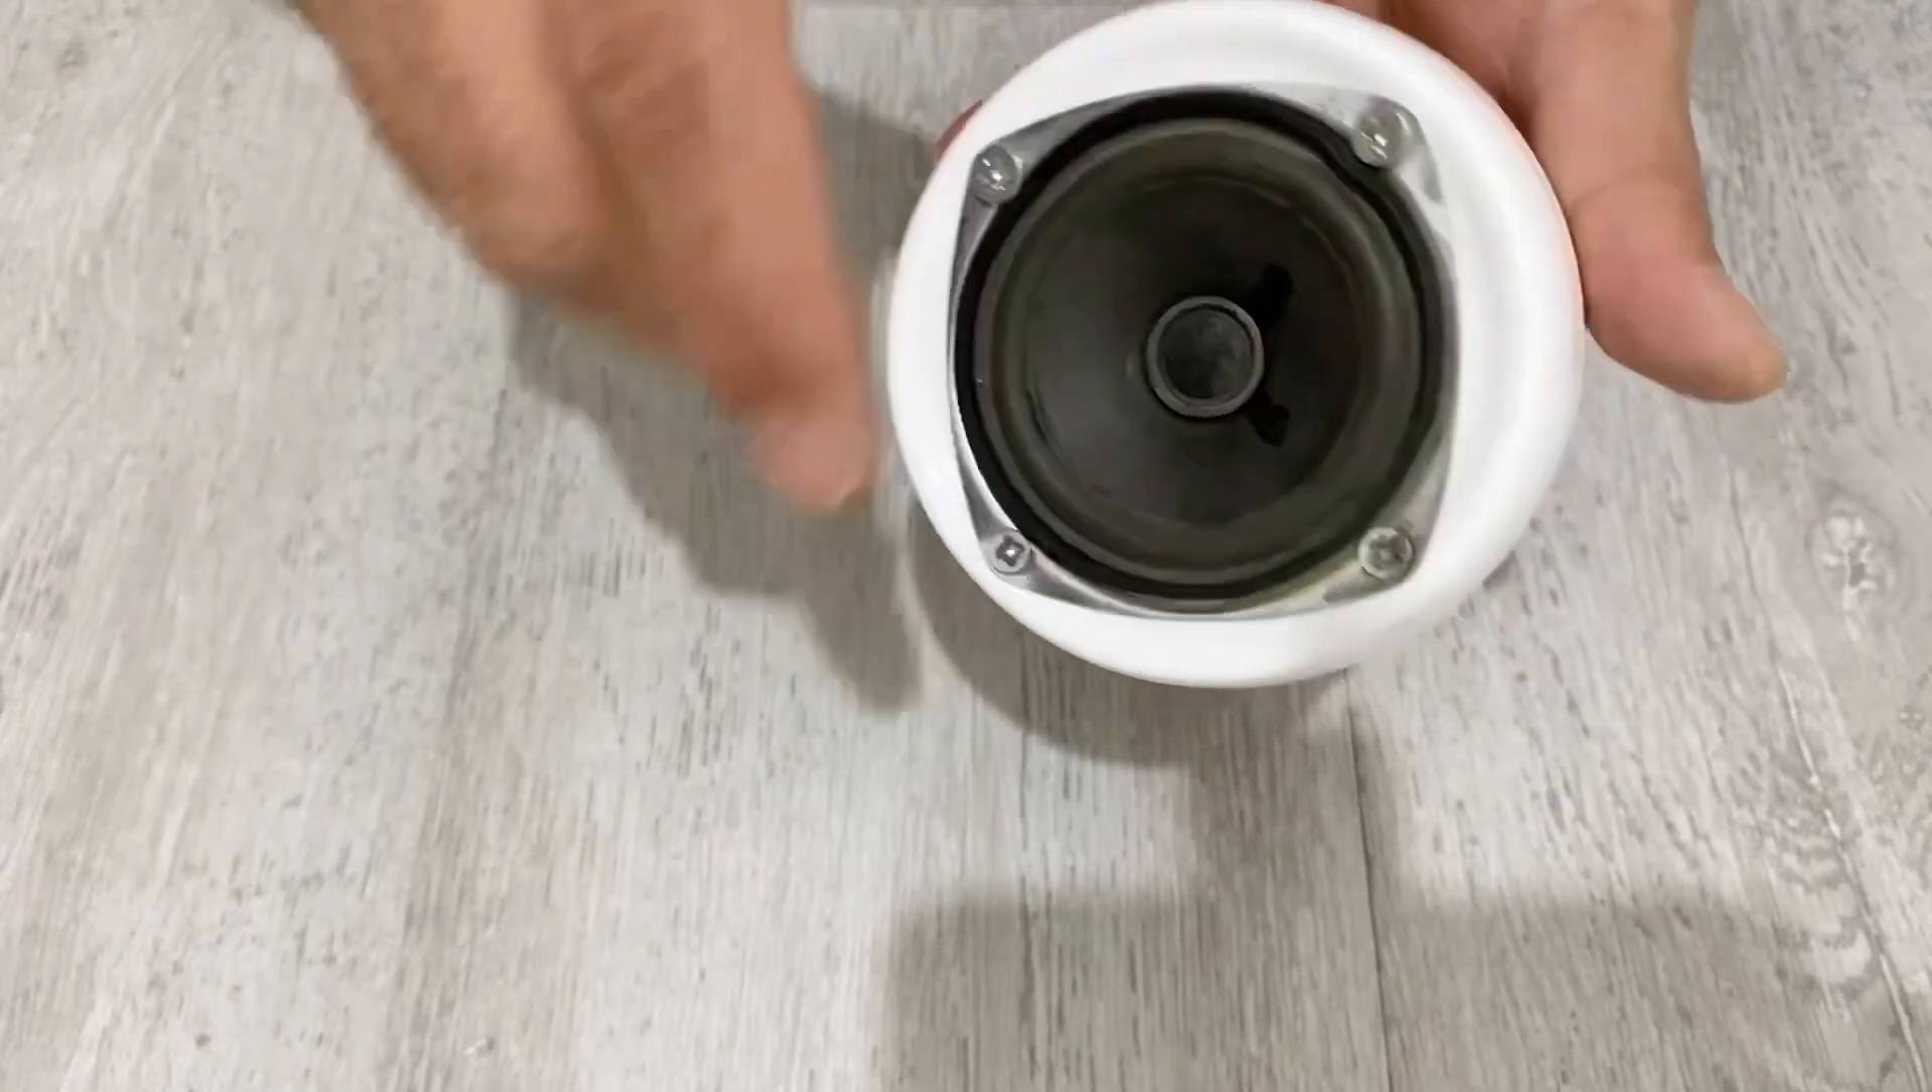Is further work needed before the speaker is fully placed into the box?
No.